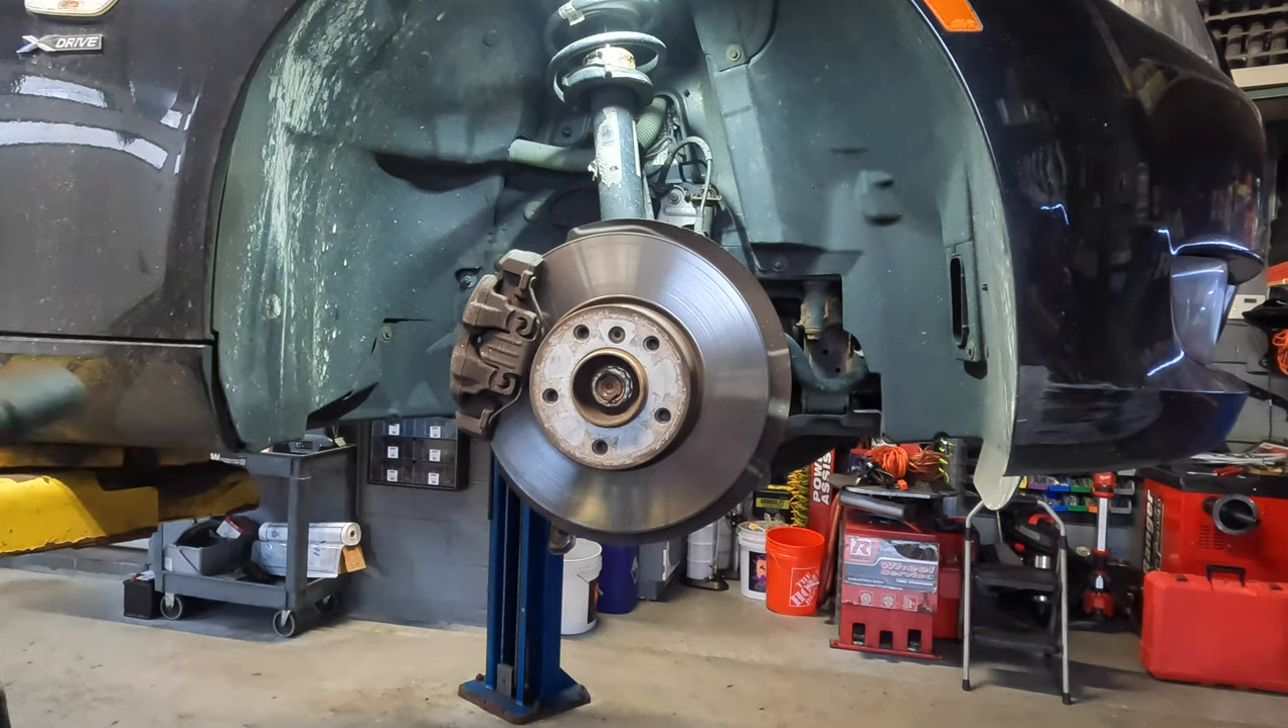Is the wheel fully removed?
Yes.